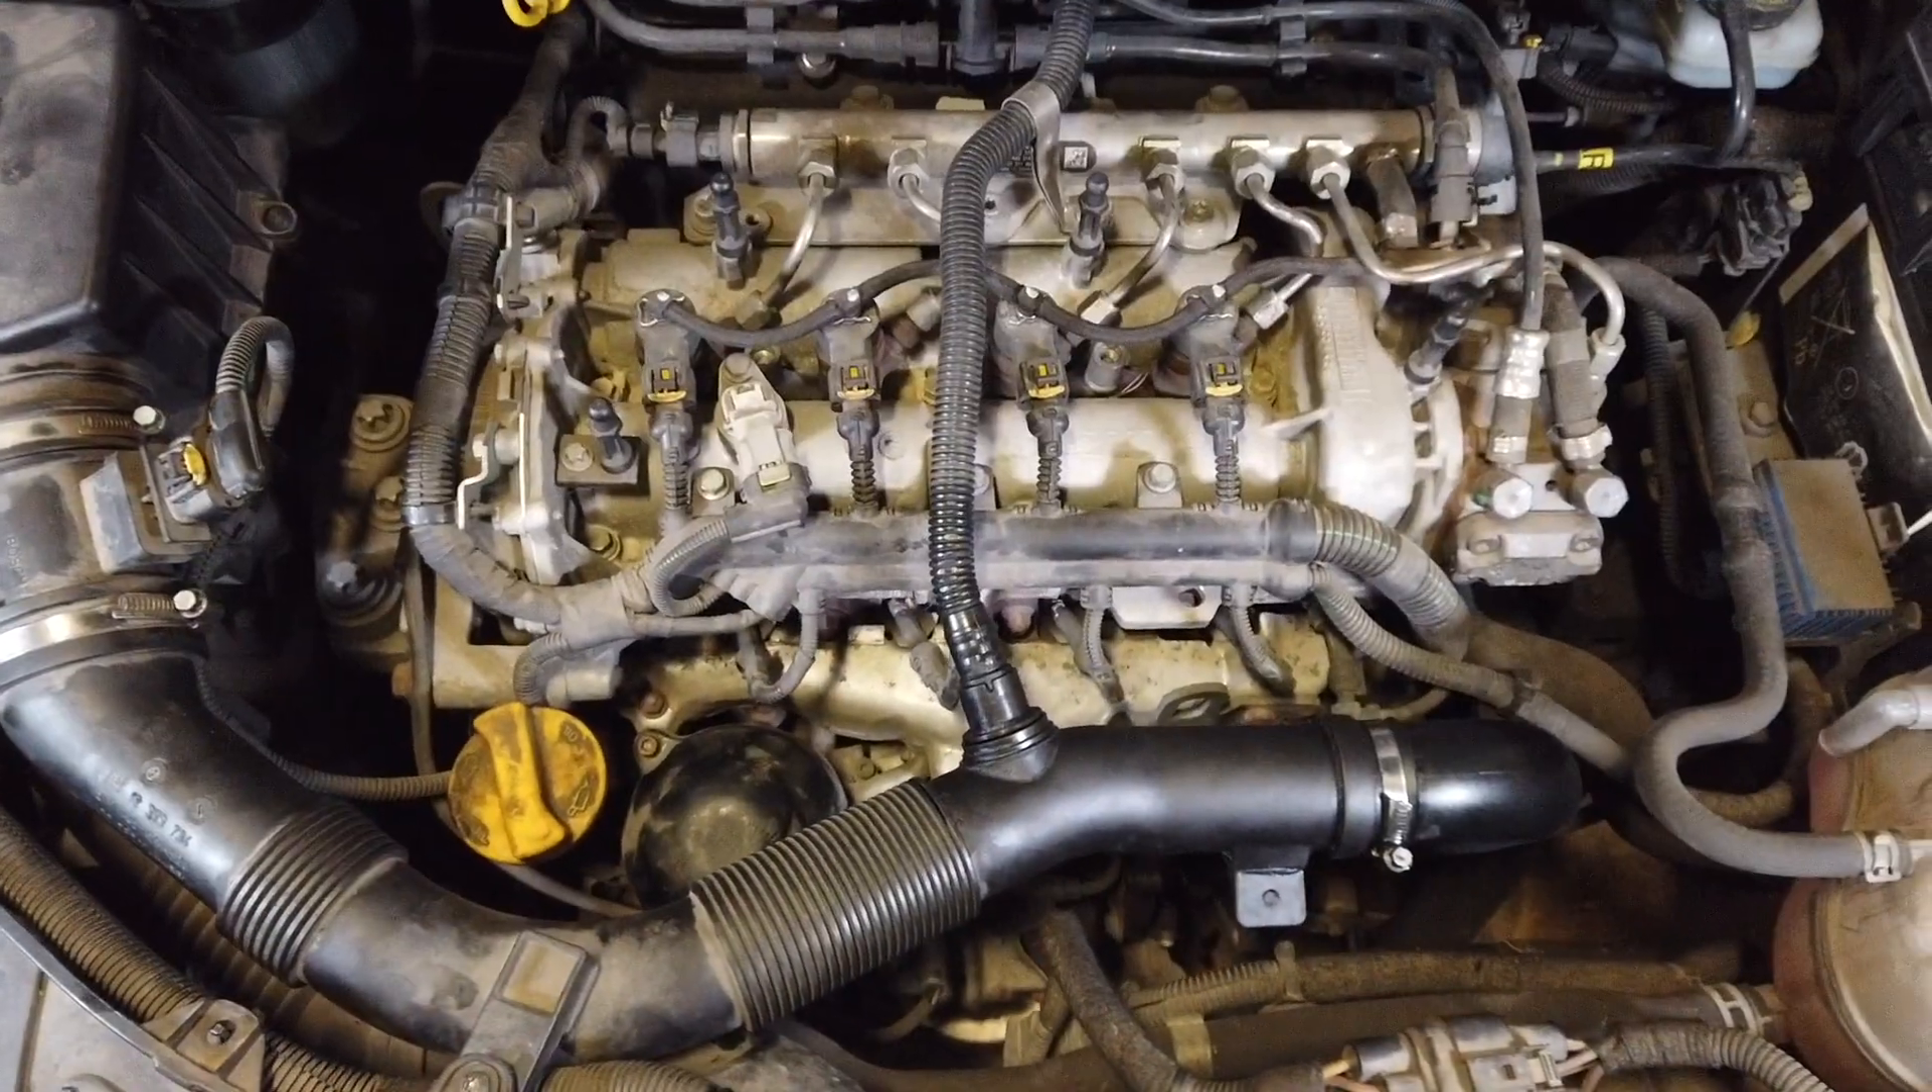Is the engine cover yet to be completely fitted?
Yes.